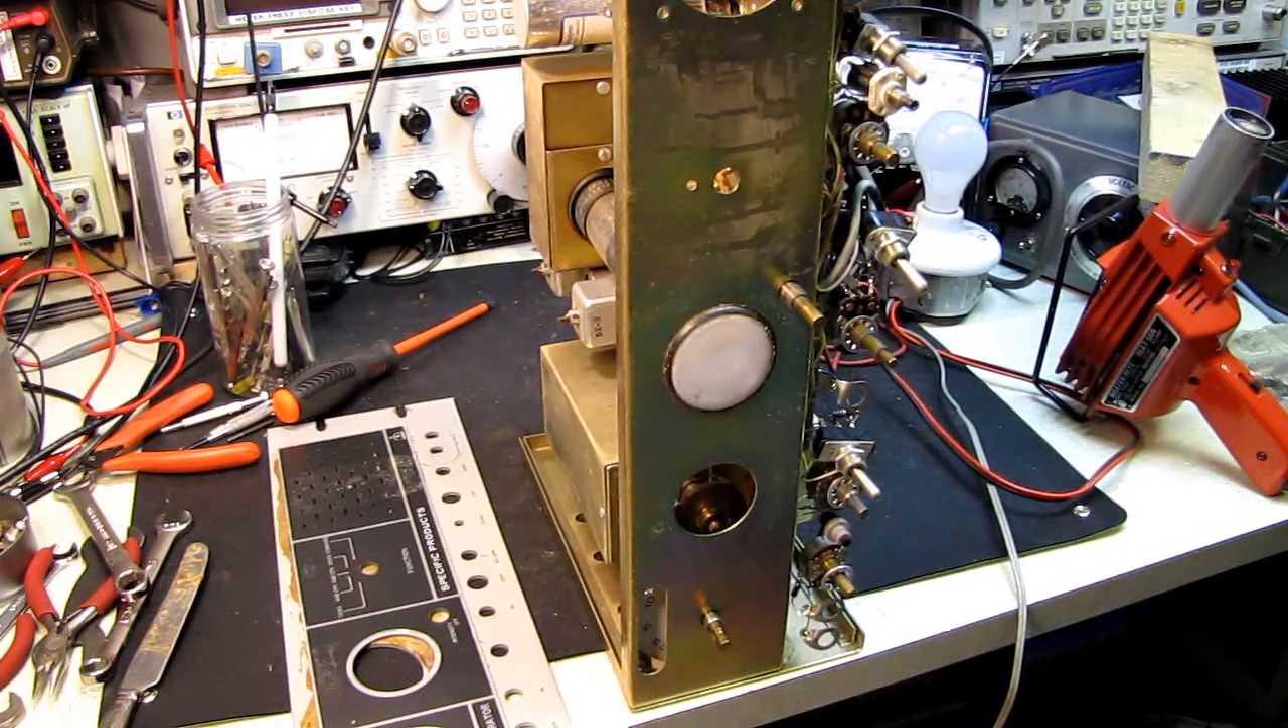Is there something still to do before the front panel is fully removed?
No.